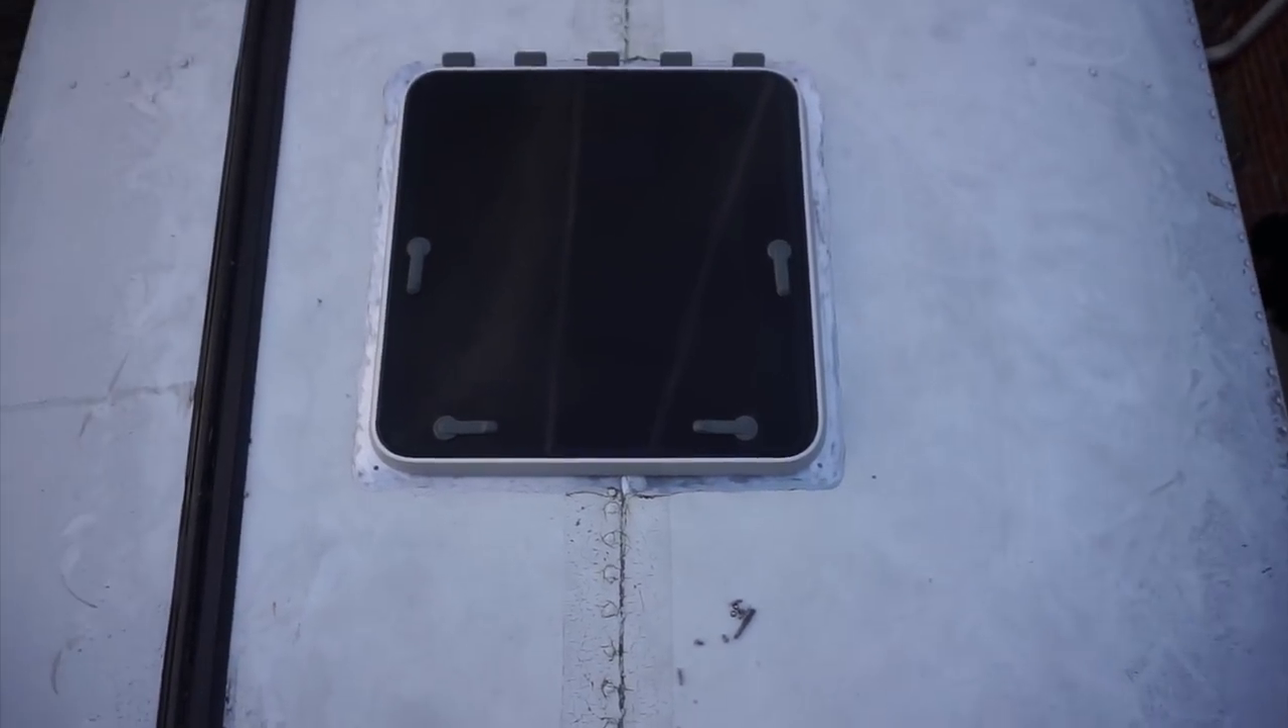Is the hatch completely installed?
Yes.